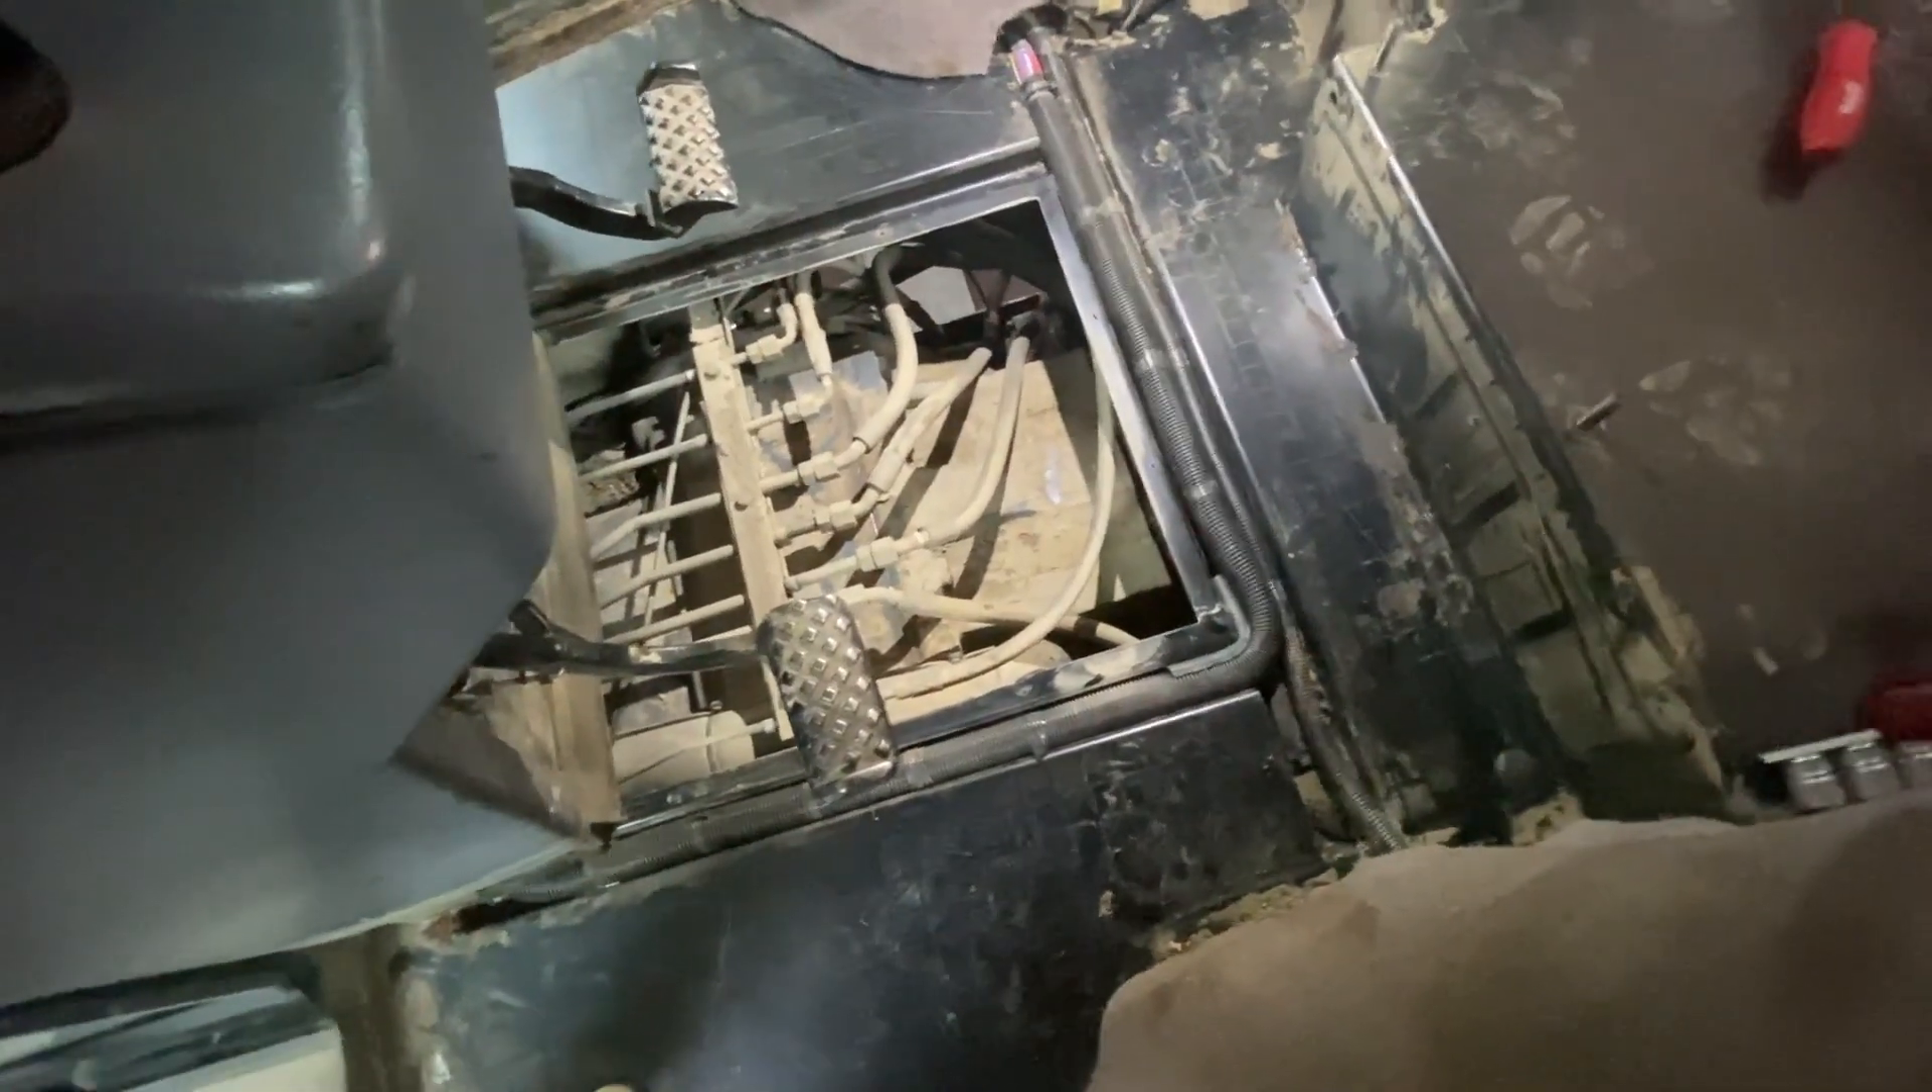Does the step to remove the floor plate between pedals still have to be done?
No.